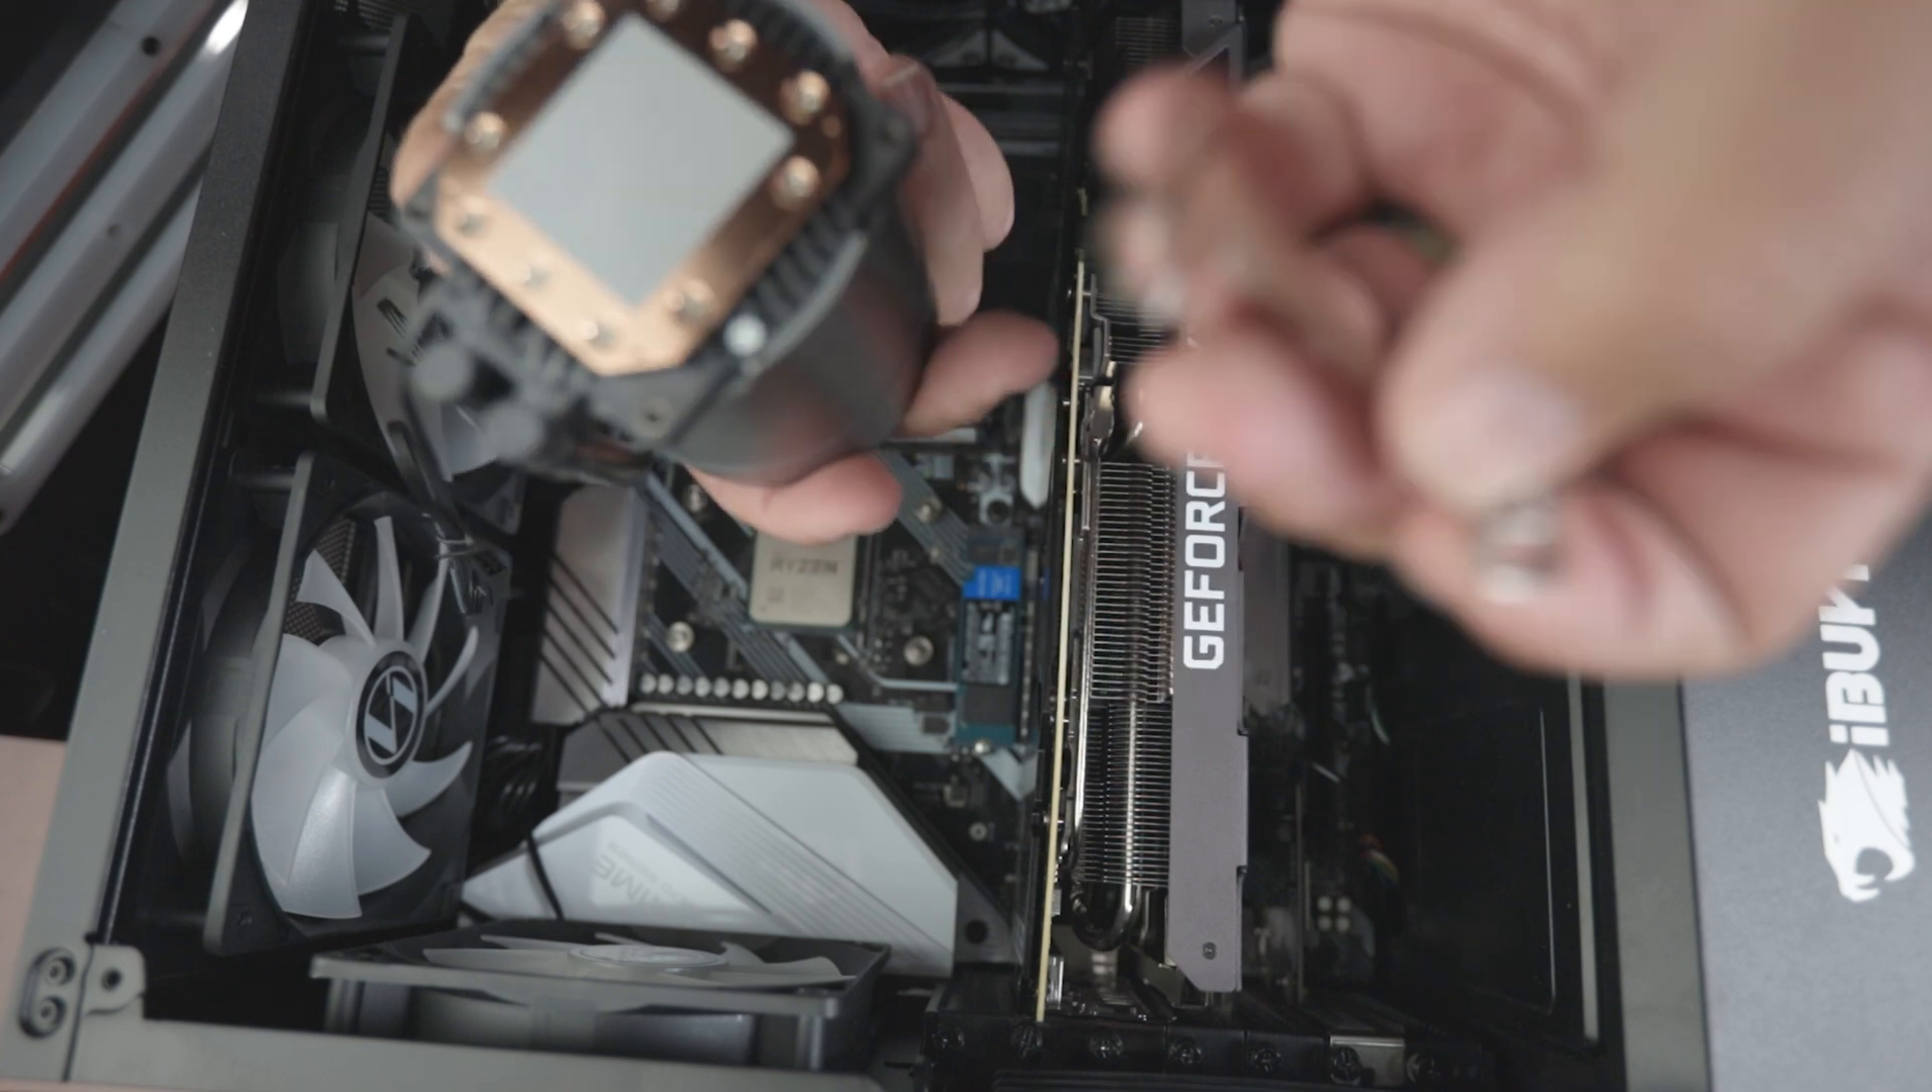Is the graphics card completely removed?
No.